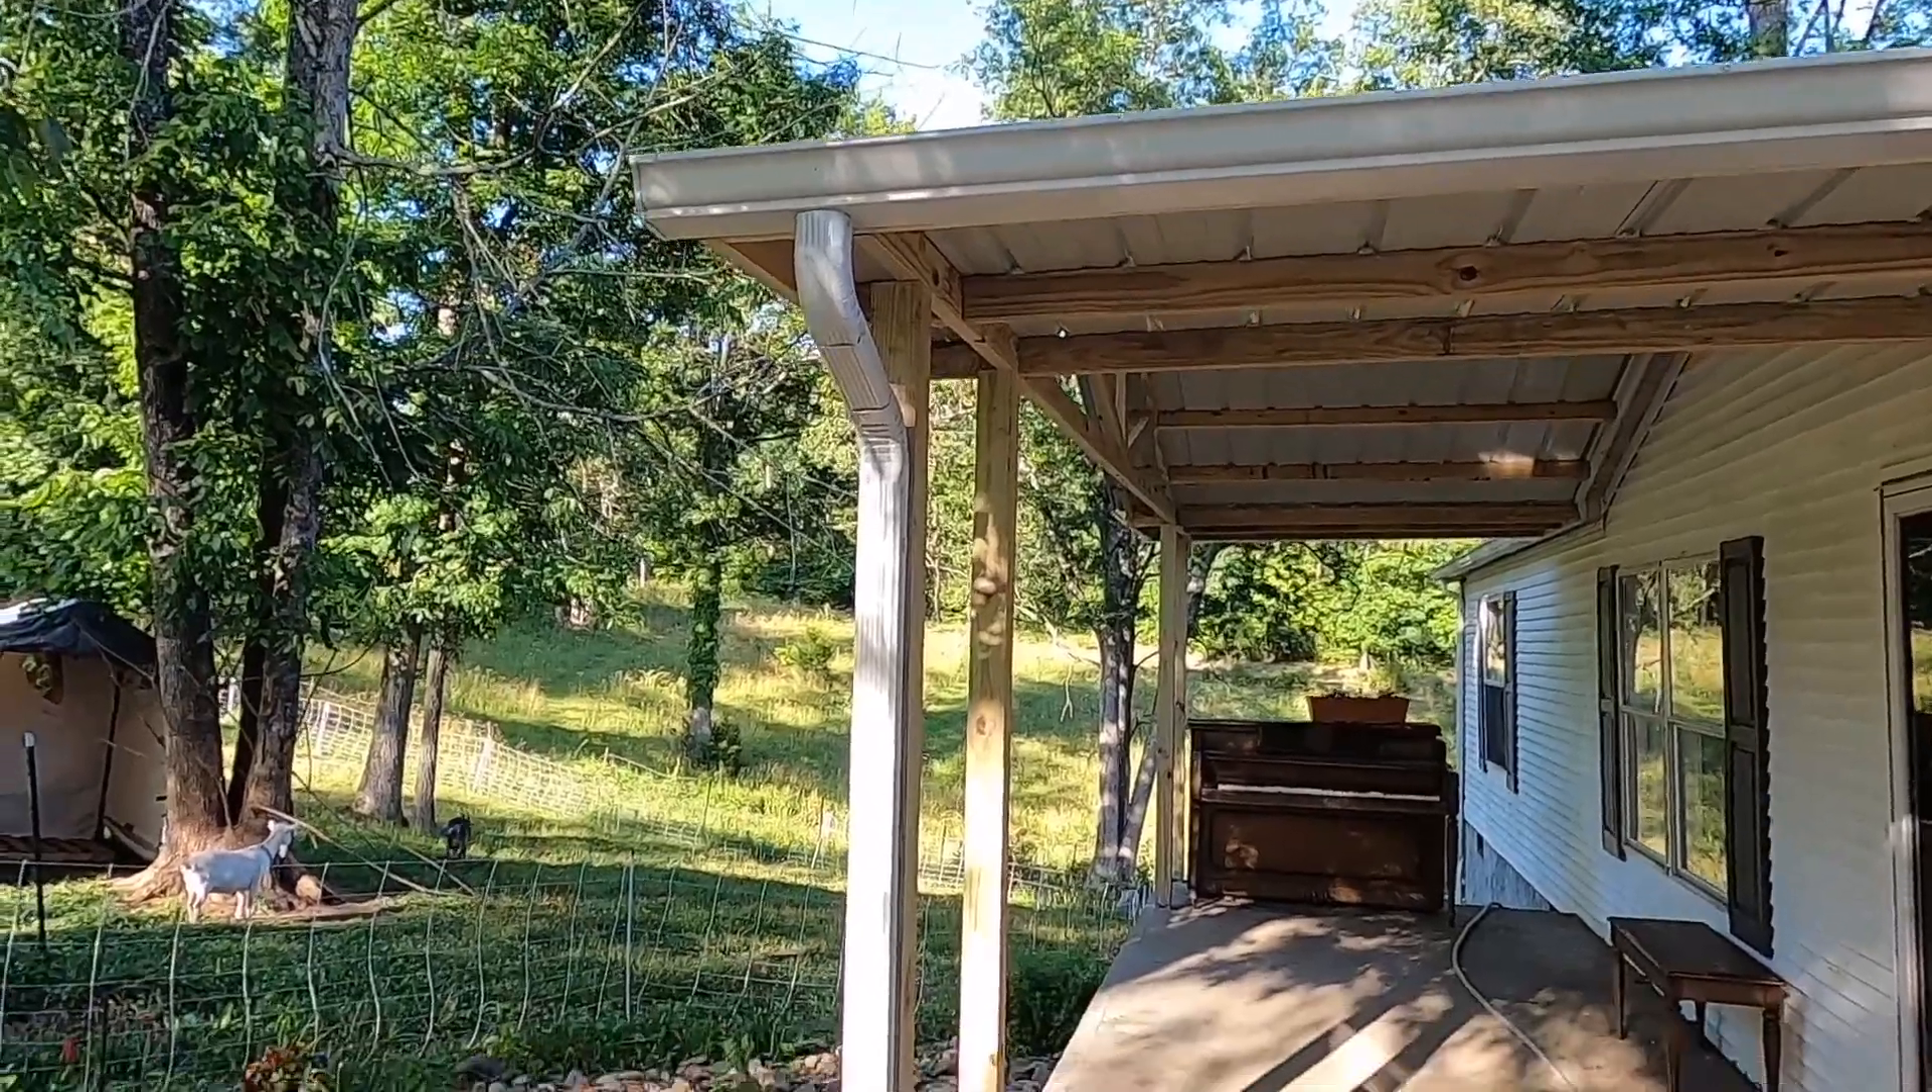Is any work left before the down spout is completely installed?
No.